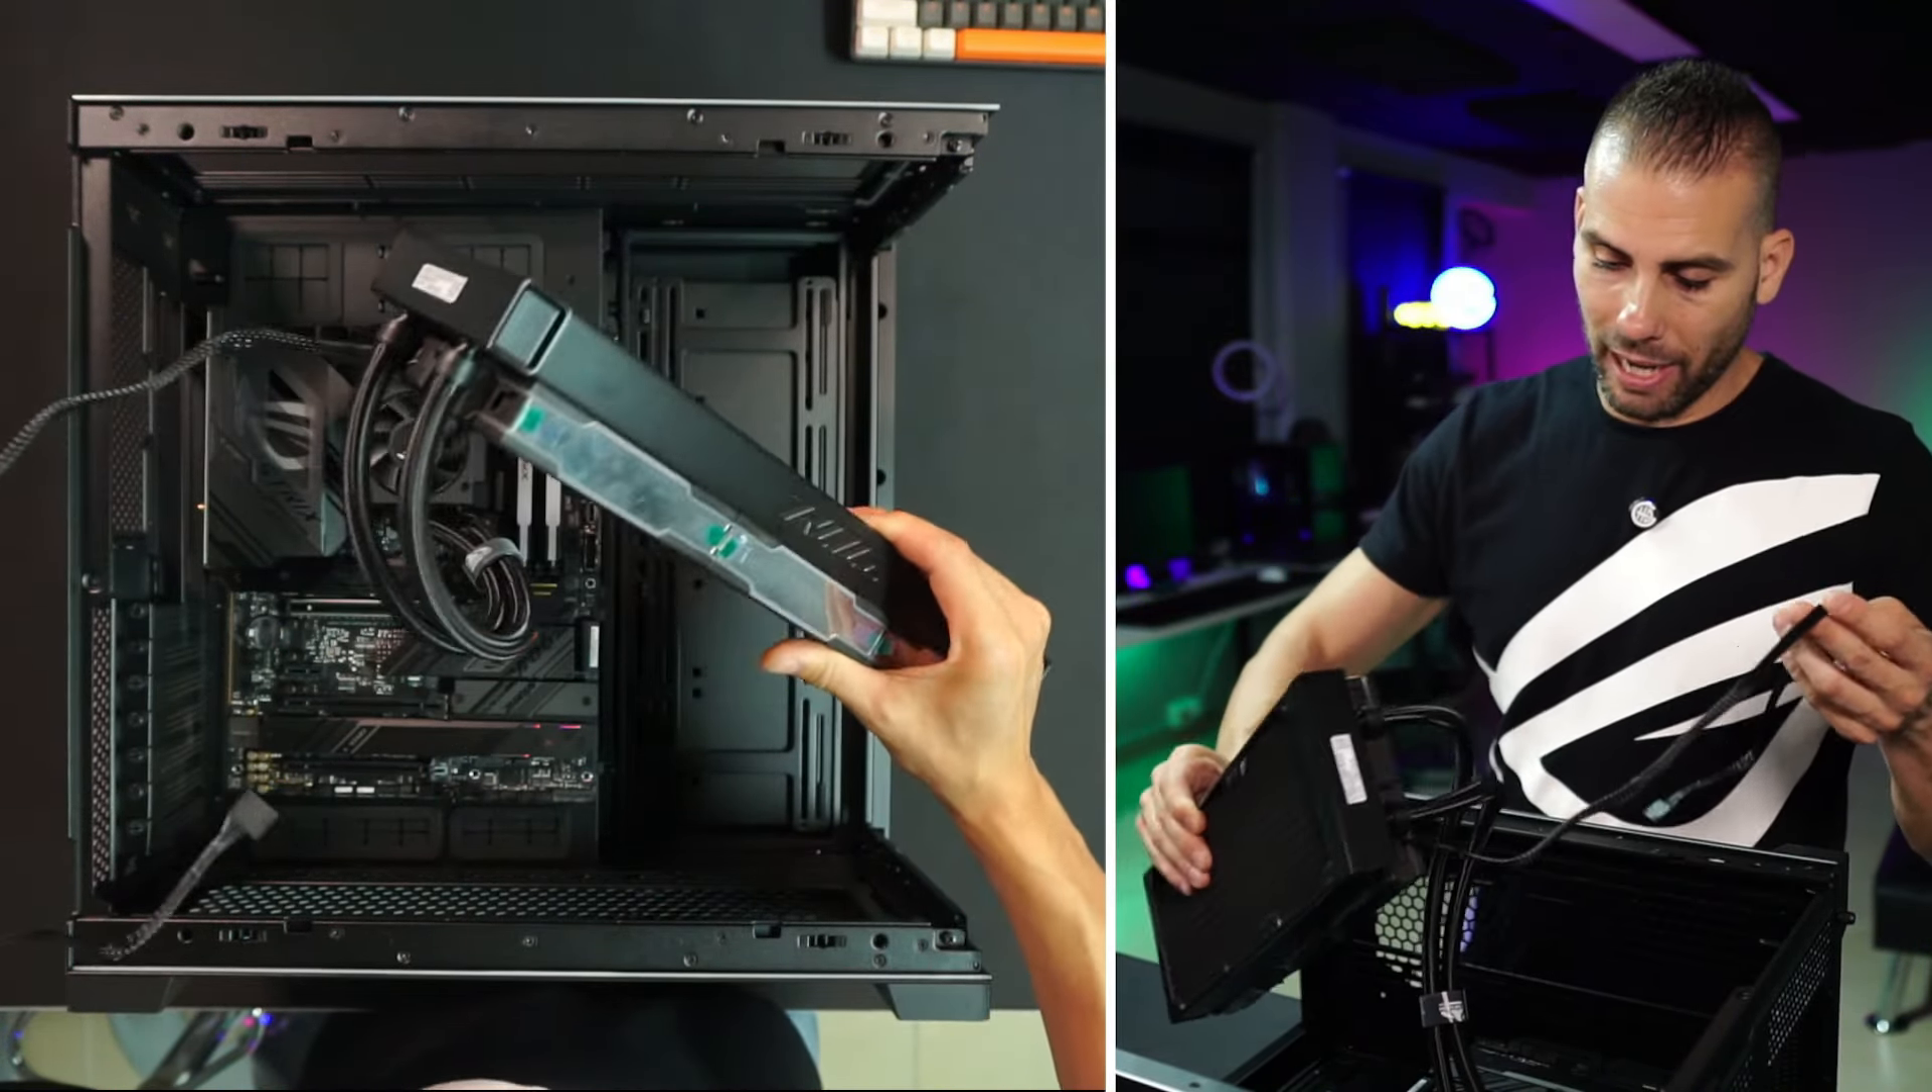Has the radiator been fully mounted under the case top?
No.